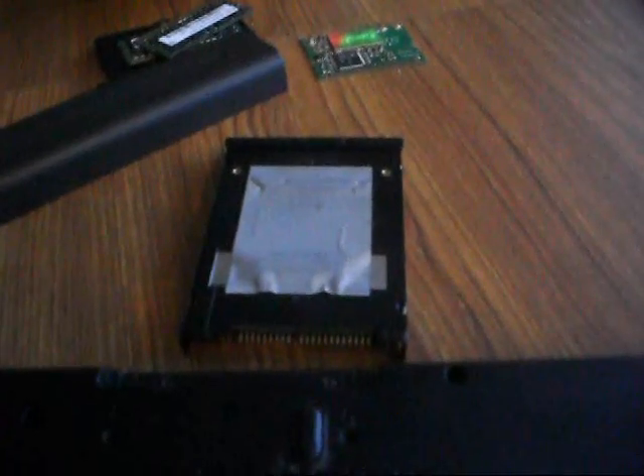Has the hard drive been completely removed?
Yes.